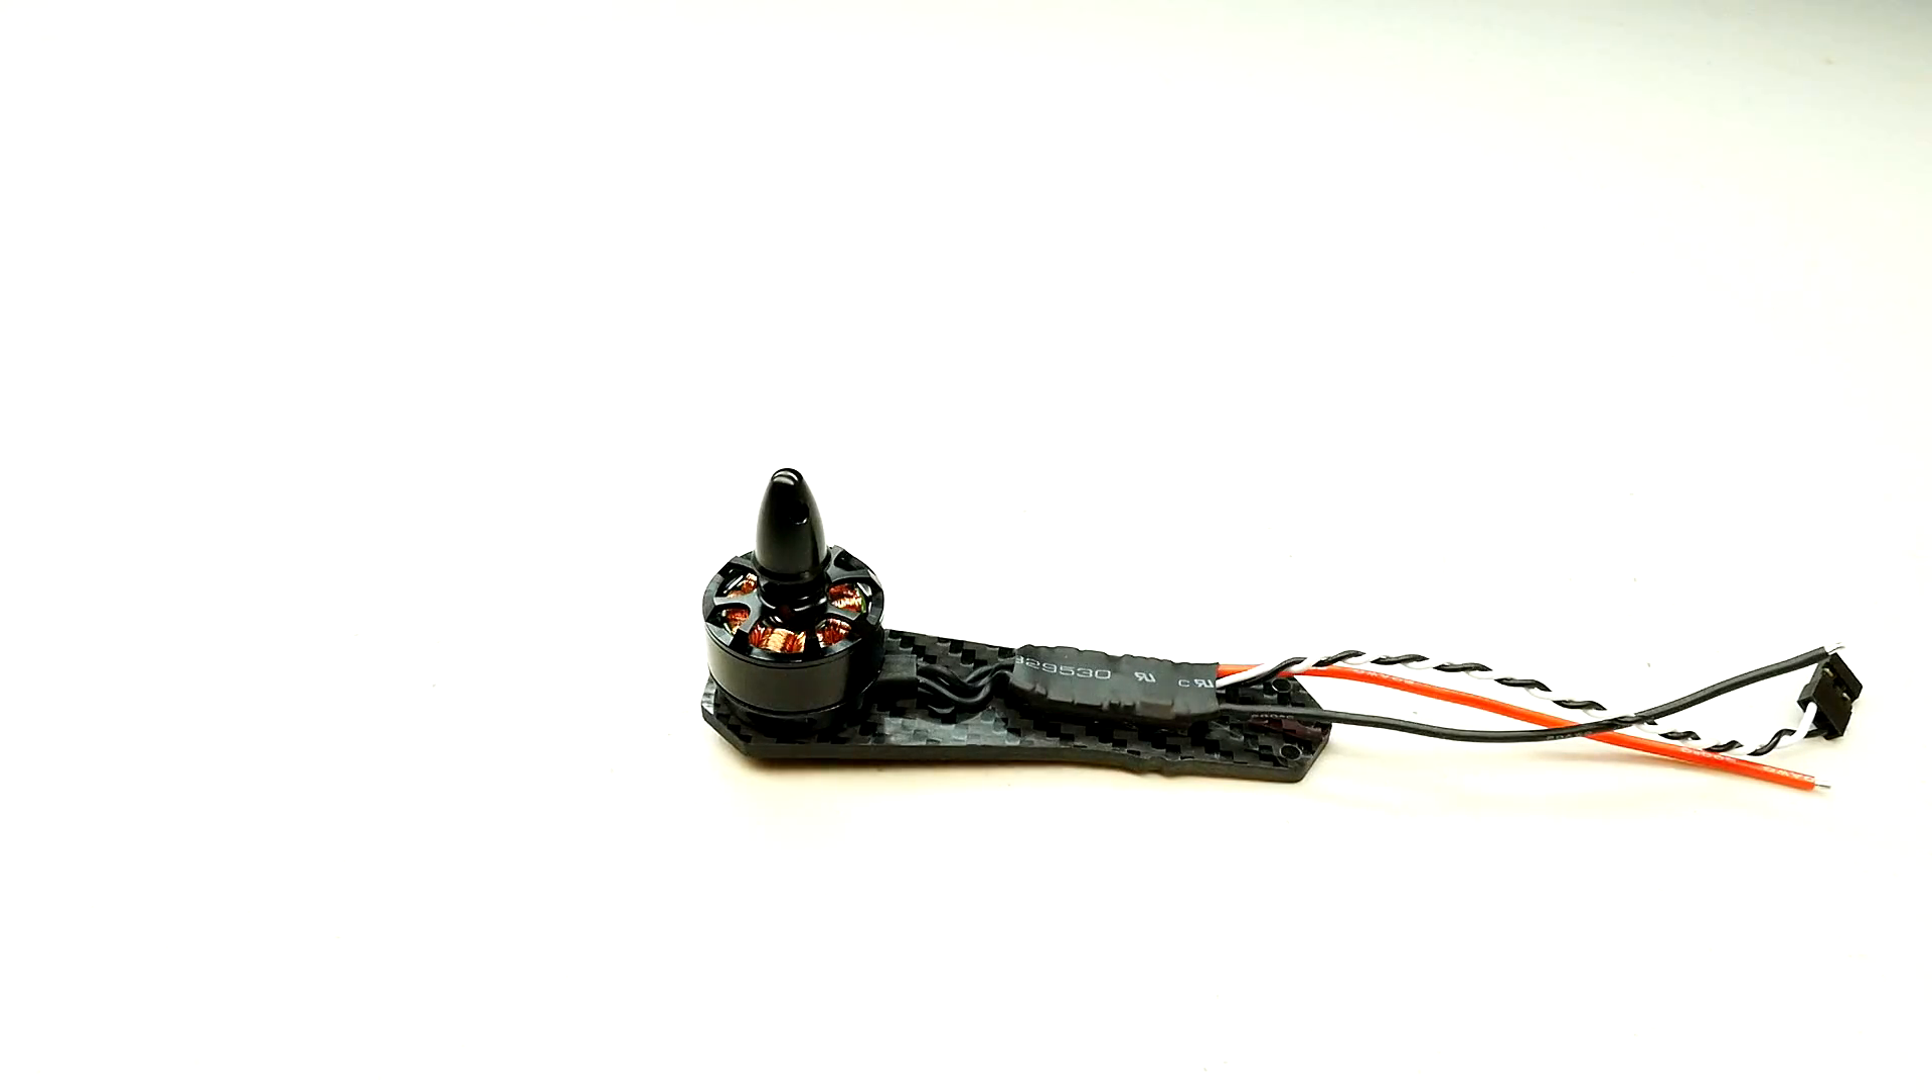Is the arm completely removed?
Yes.